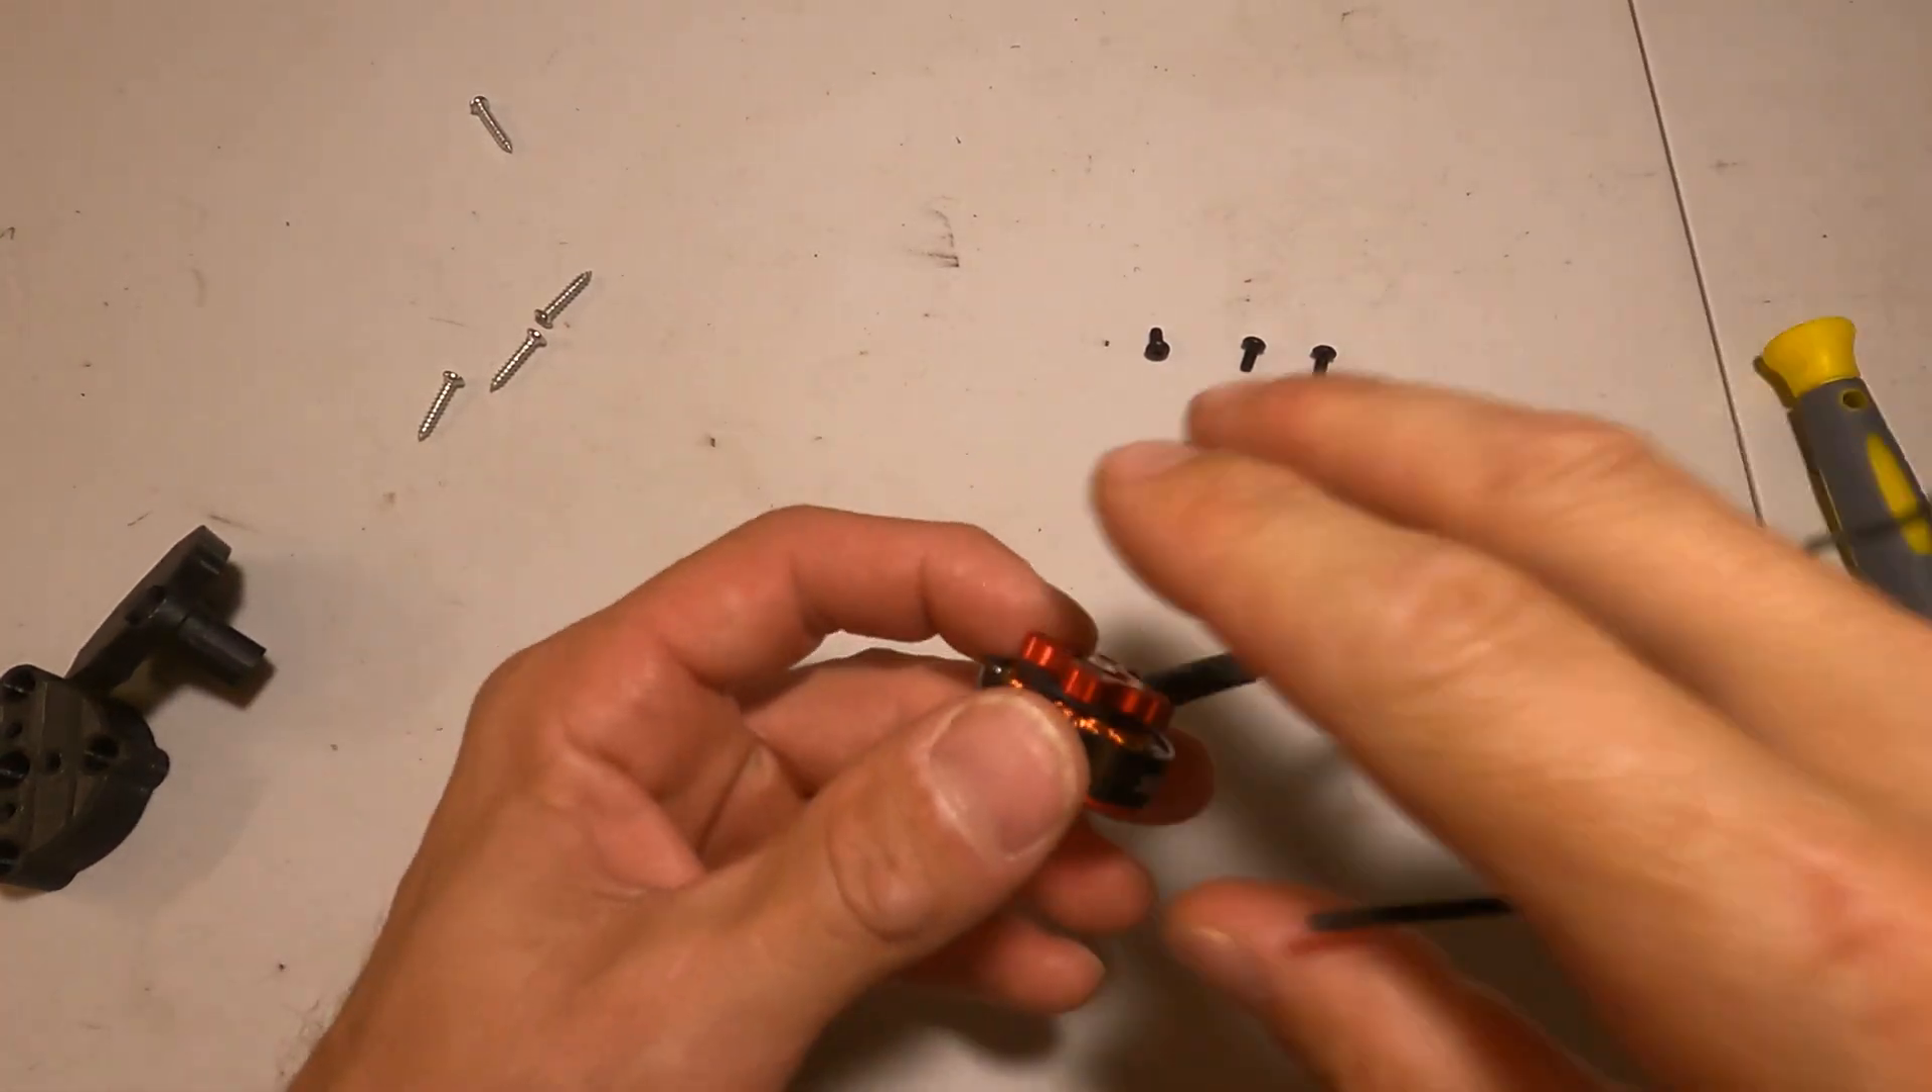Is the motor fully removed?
Yes.